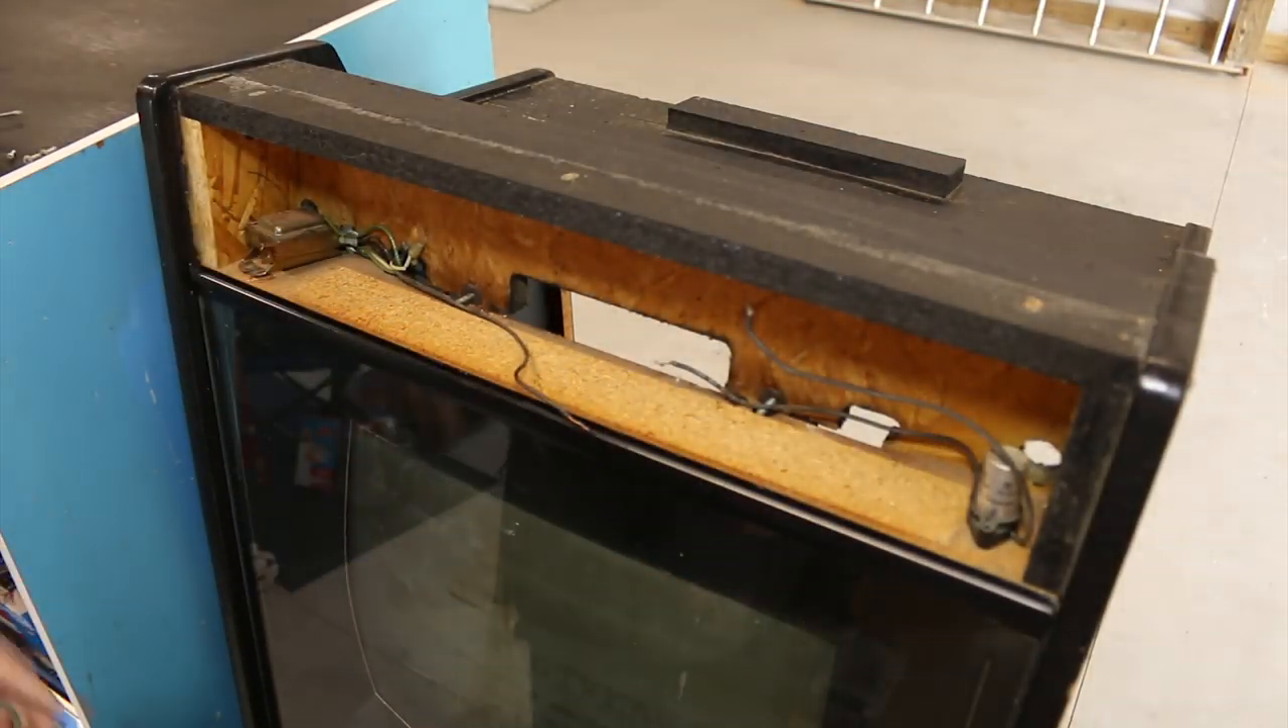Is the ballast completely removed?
No.